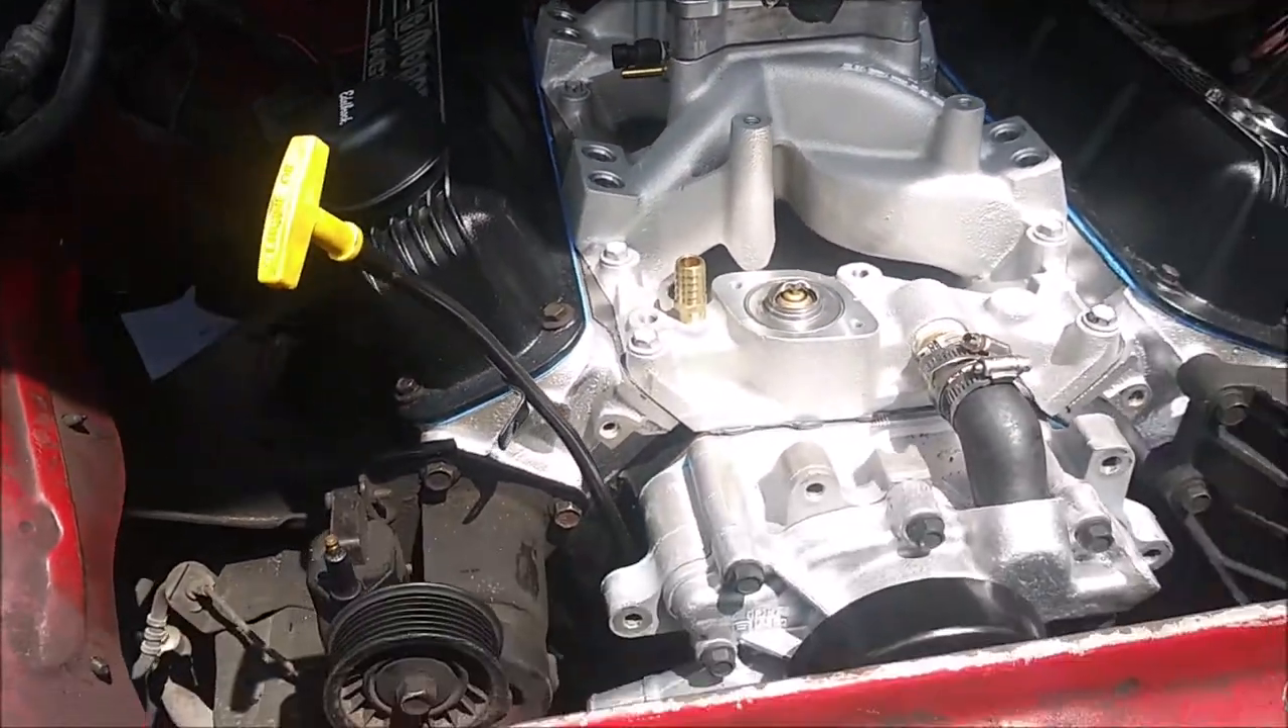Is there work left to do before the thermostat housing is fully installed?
Yes.